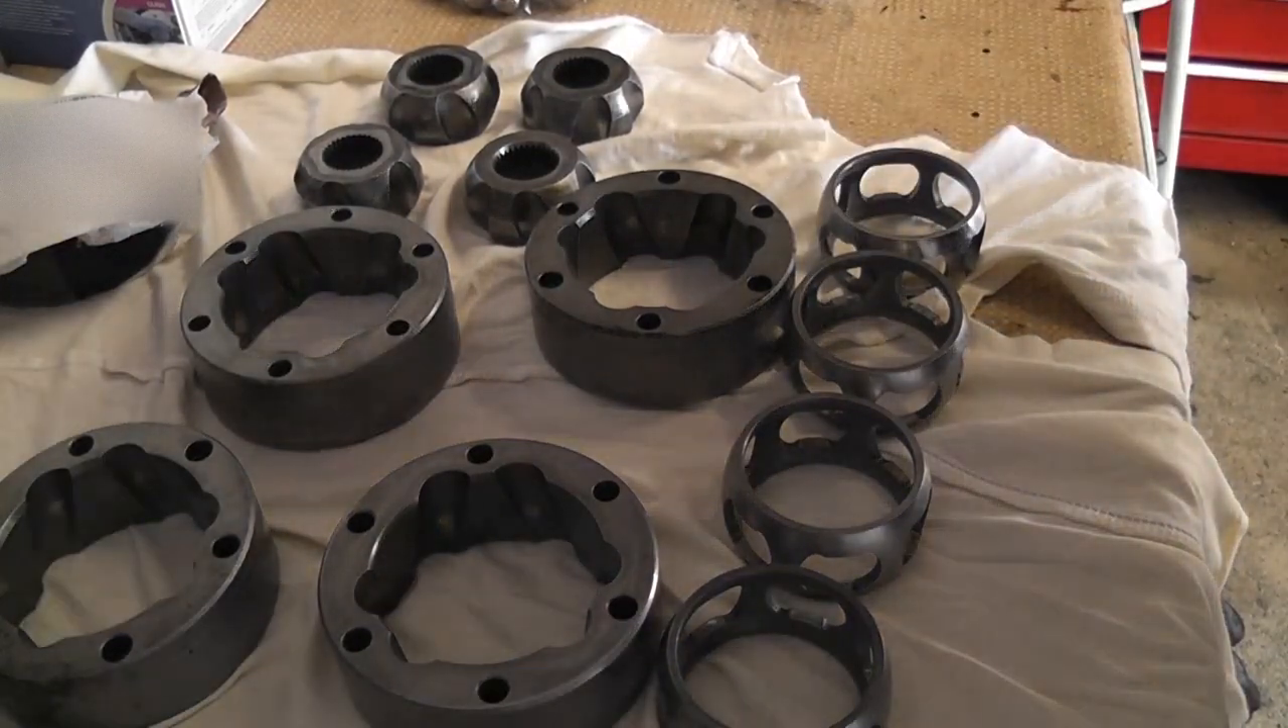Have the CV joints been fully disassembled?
Yes.